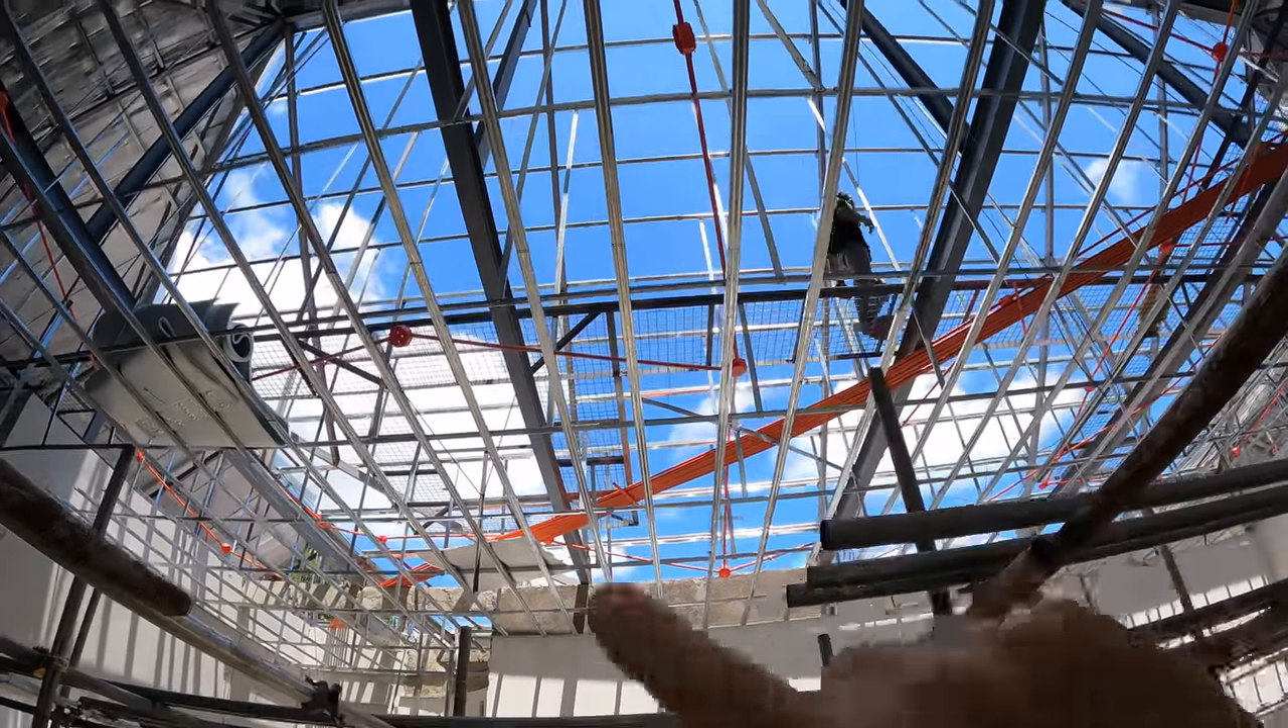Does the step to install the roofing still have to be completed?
Yes.